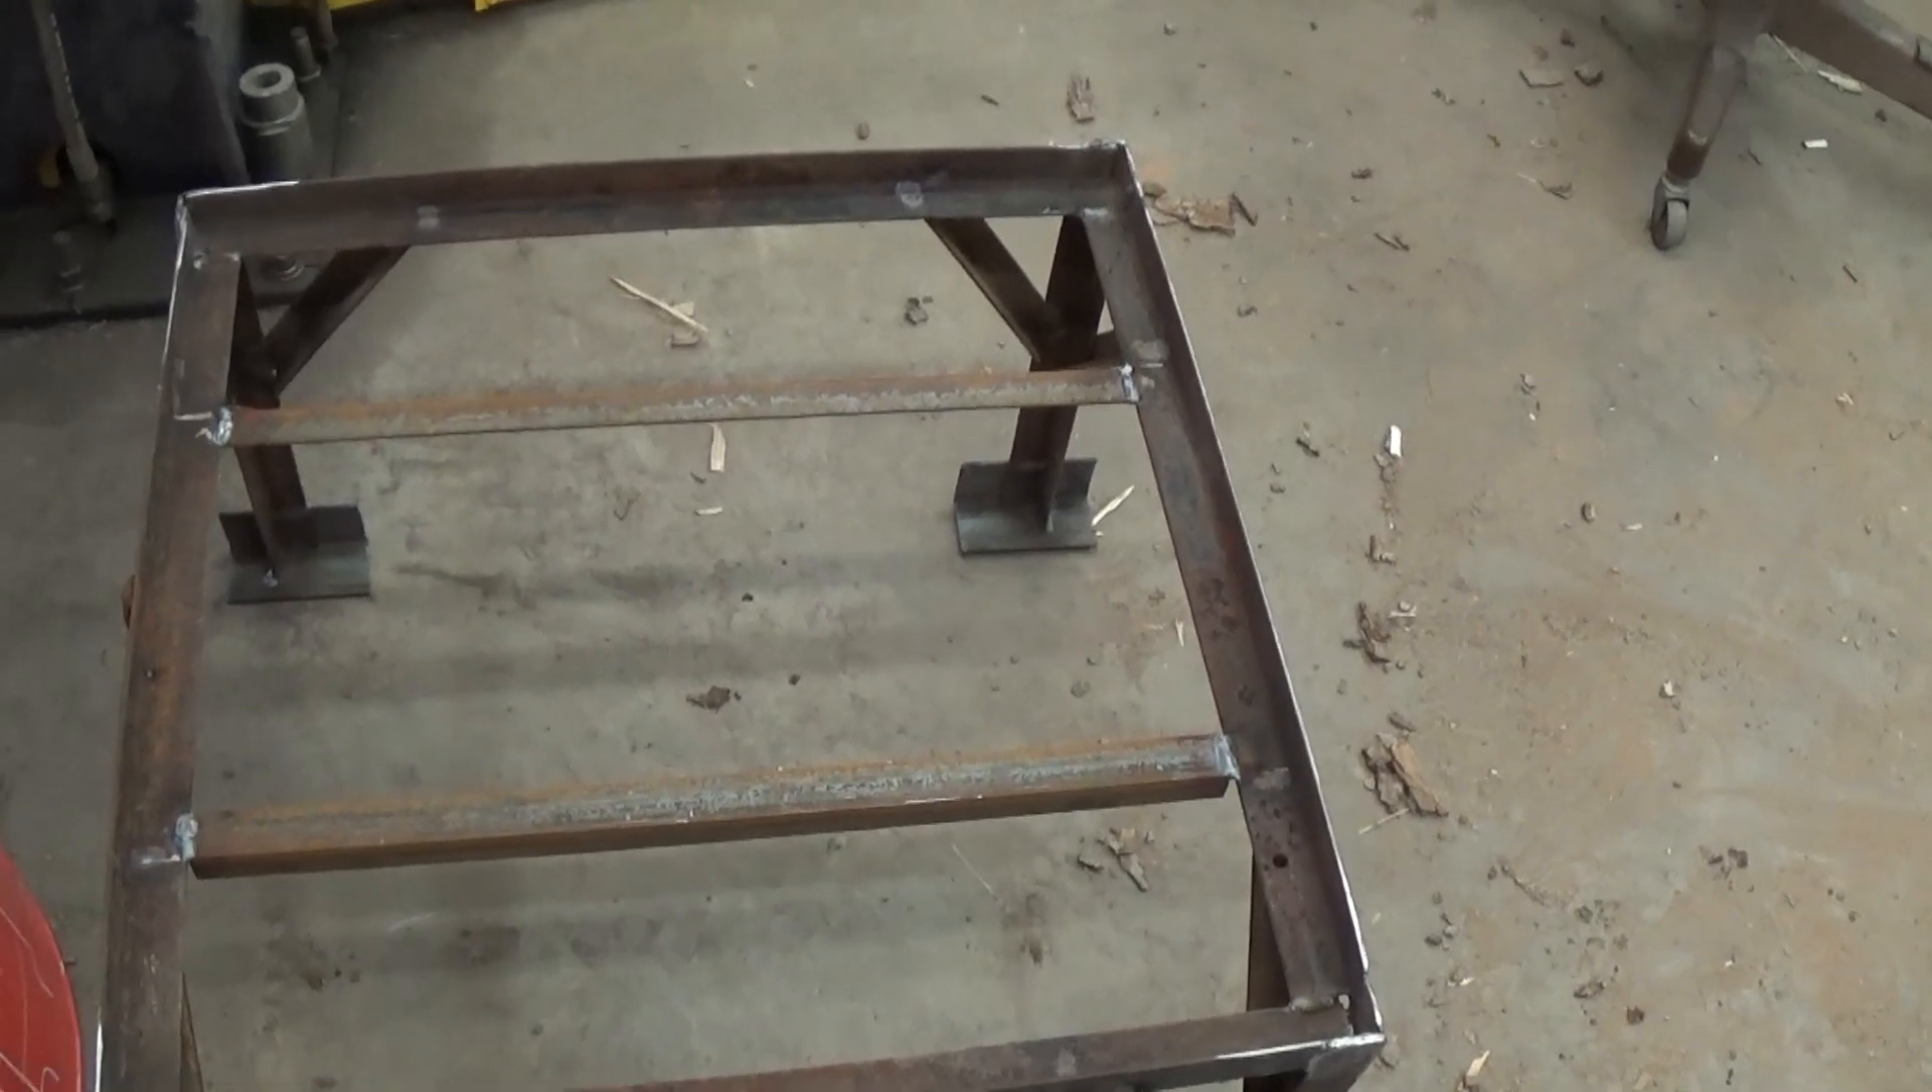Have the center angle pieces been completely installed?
Yes.